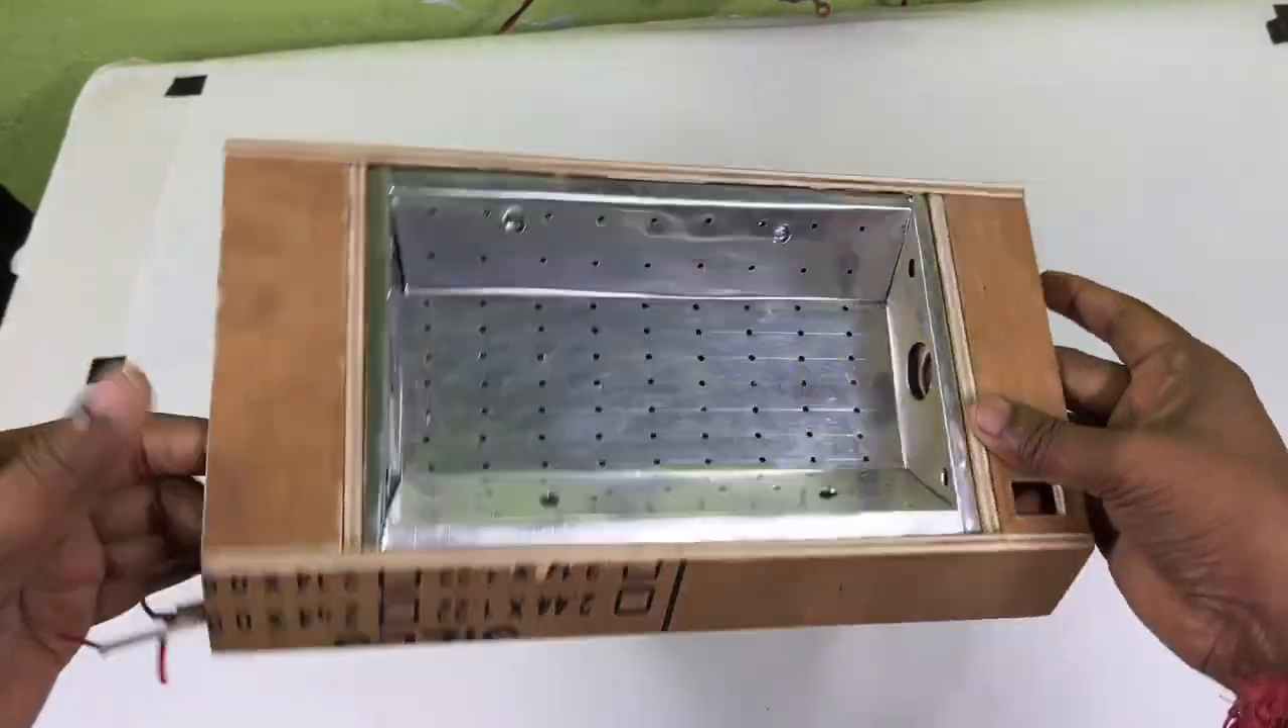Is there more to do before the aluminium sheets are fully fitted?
No.